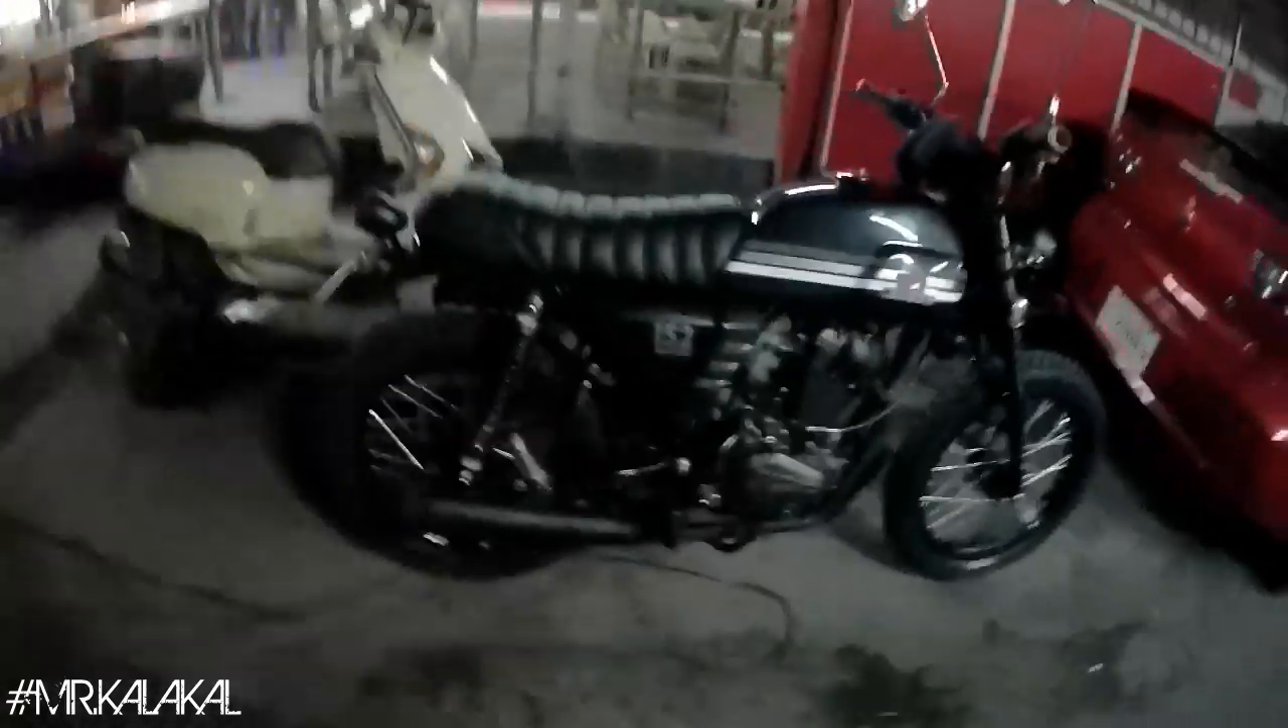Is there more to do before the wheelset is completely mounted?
No.